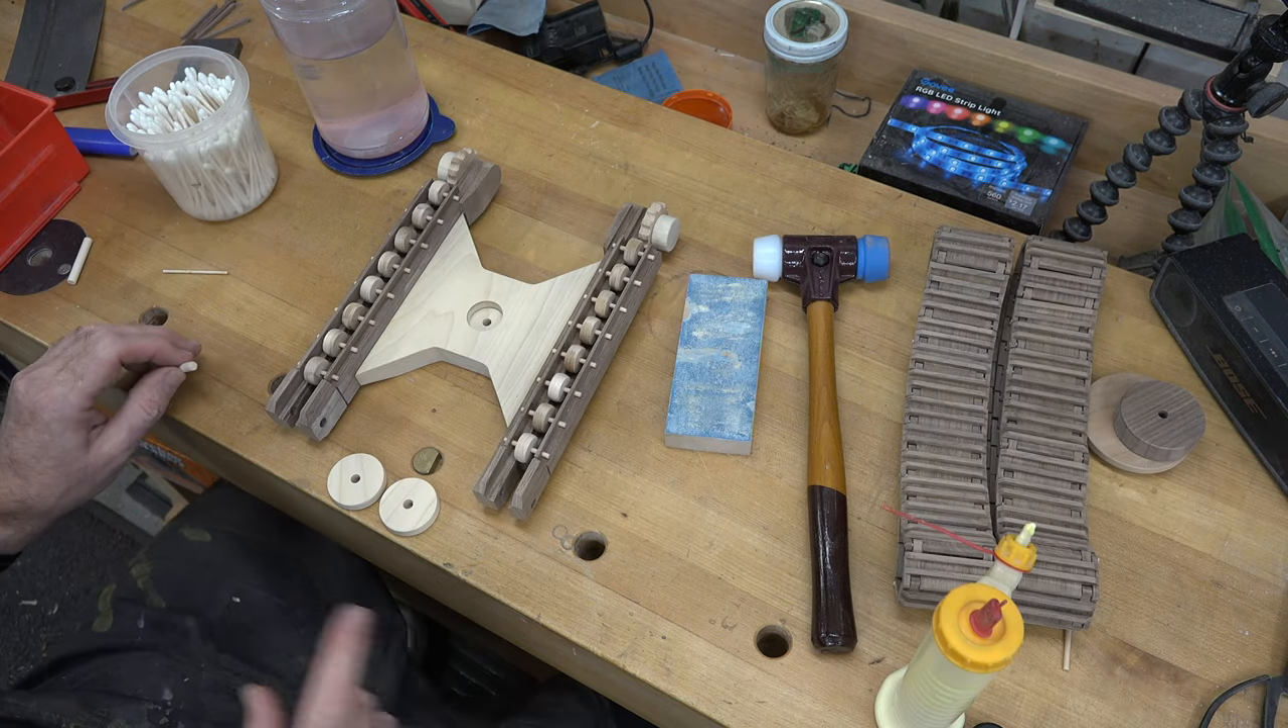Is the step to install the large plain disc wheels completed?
No.